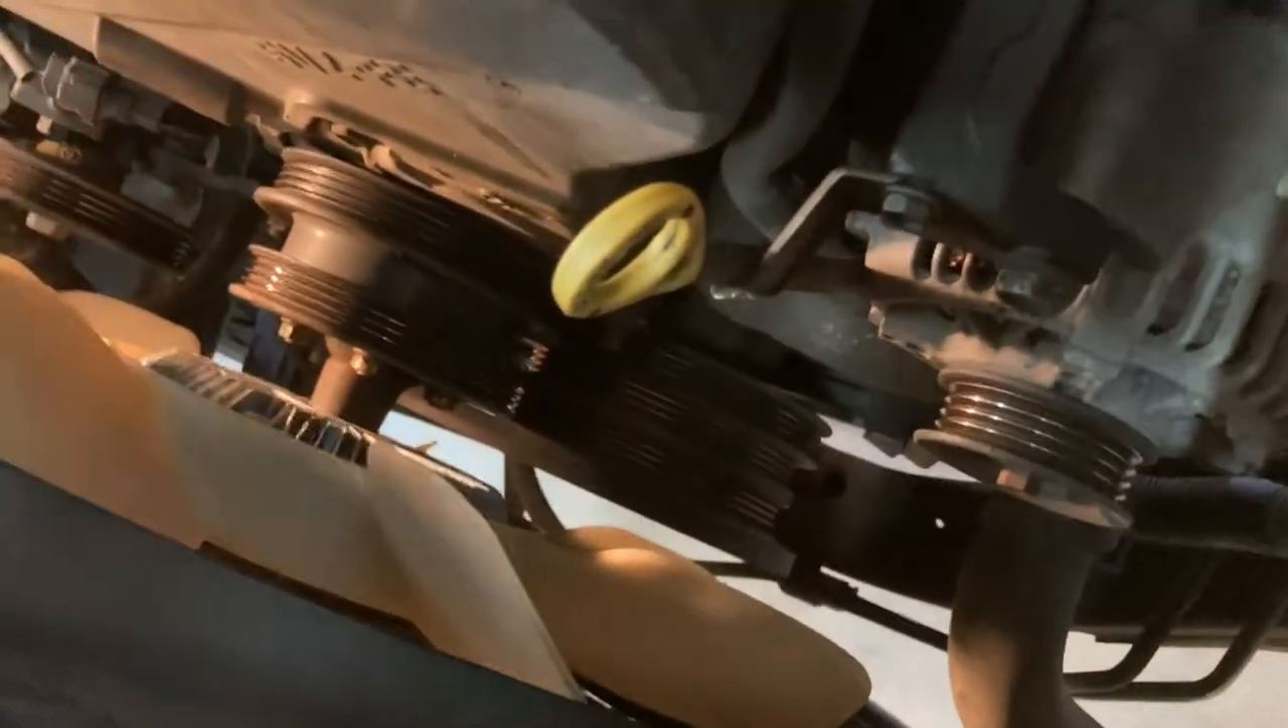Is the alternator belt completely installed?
No.